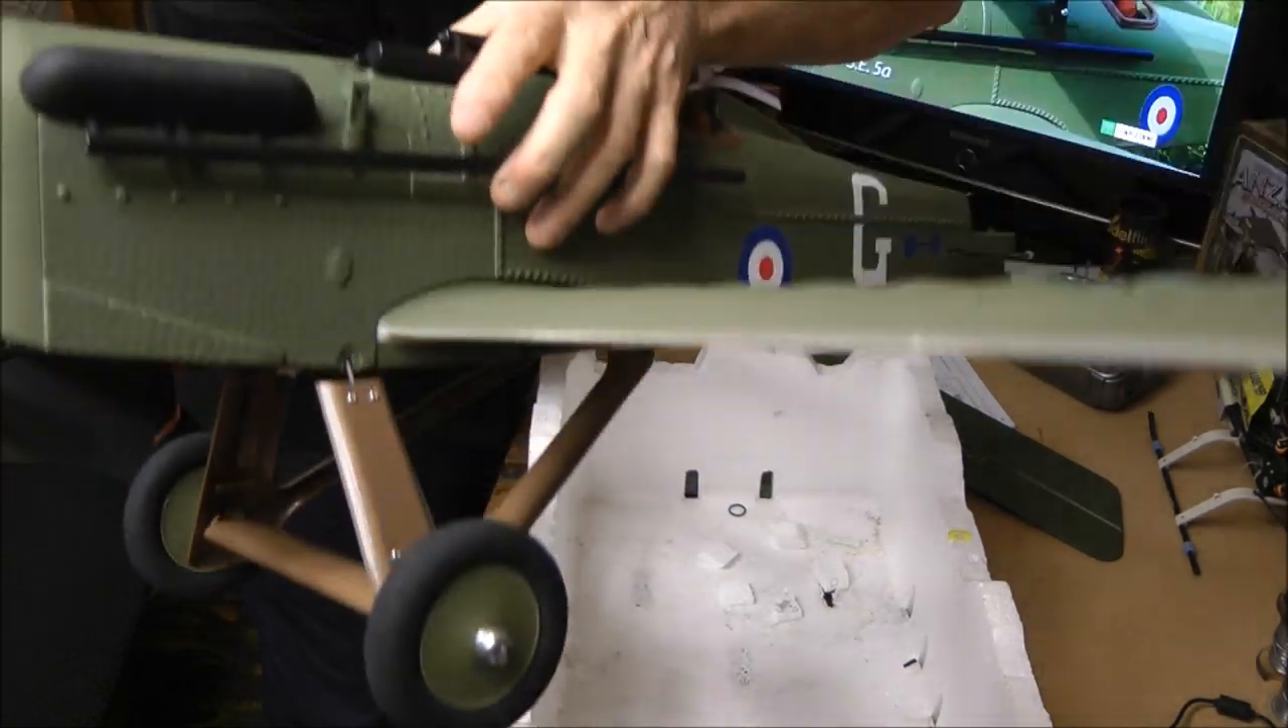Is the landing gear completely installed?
Yes.